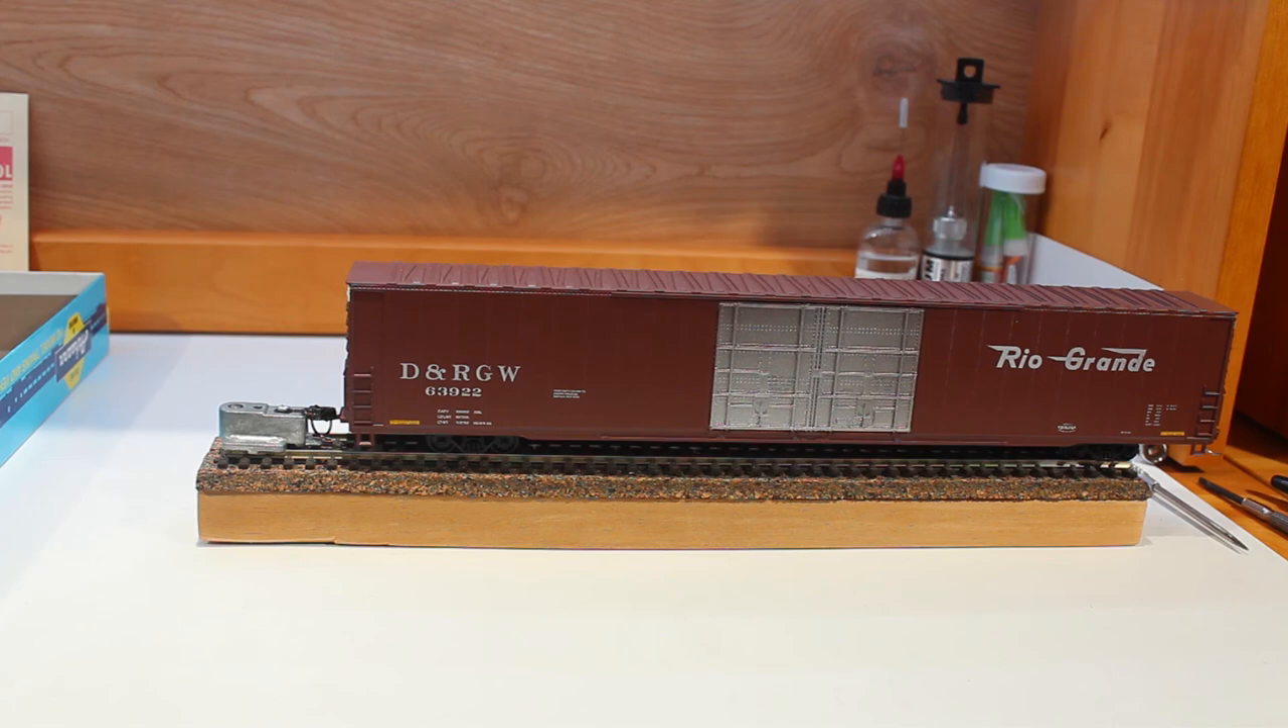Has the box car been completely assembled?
Yes.